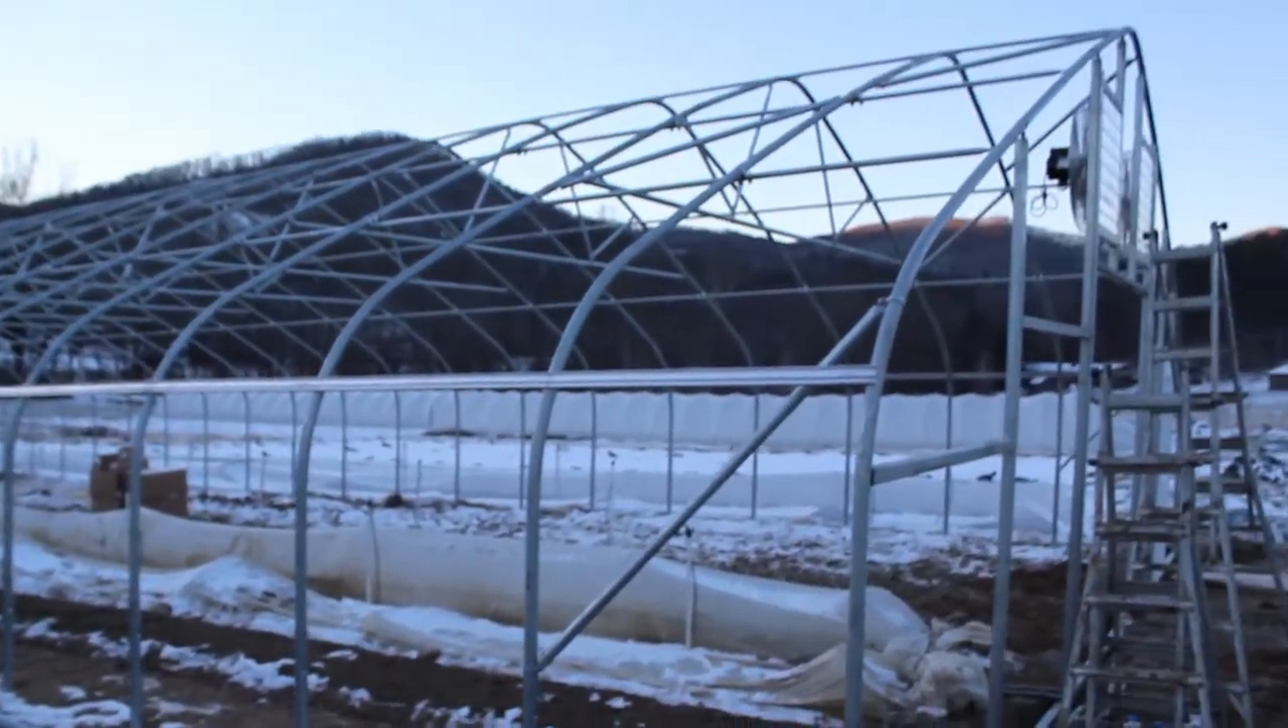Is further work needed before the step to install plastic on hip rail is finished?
Yes.